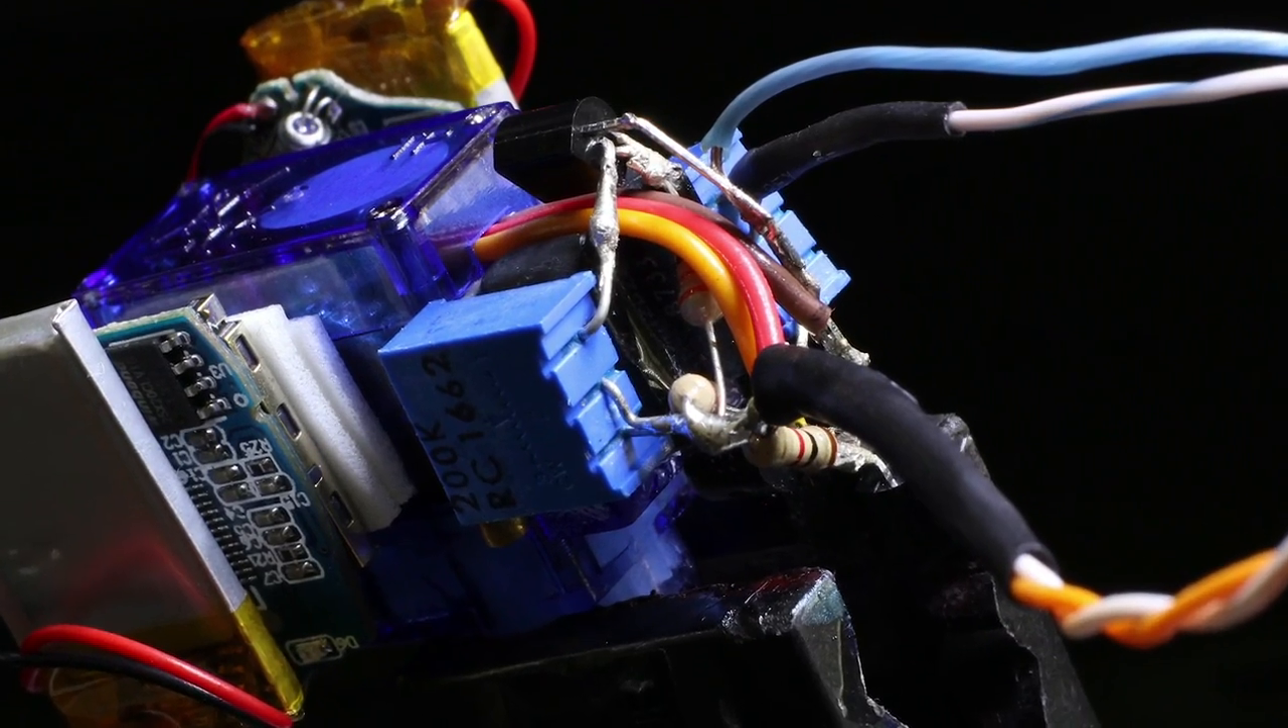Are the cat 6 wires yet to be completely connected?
No.